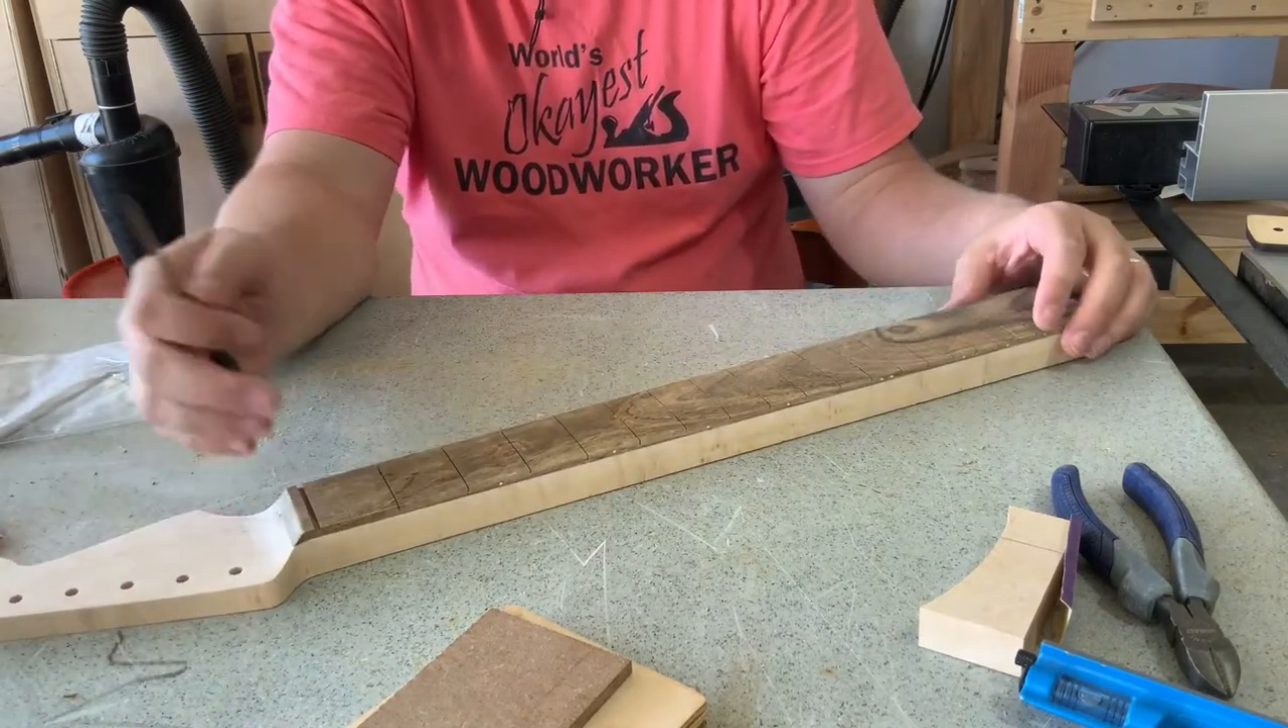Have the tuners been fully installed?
No.